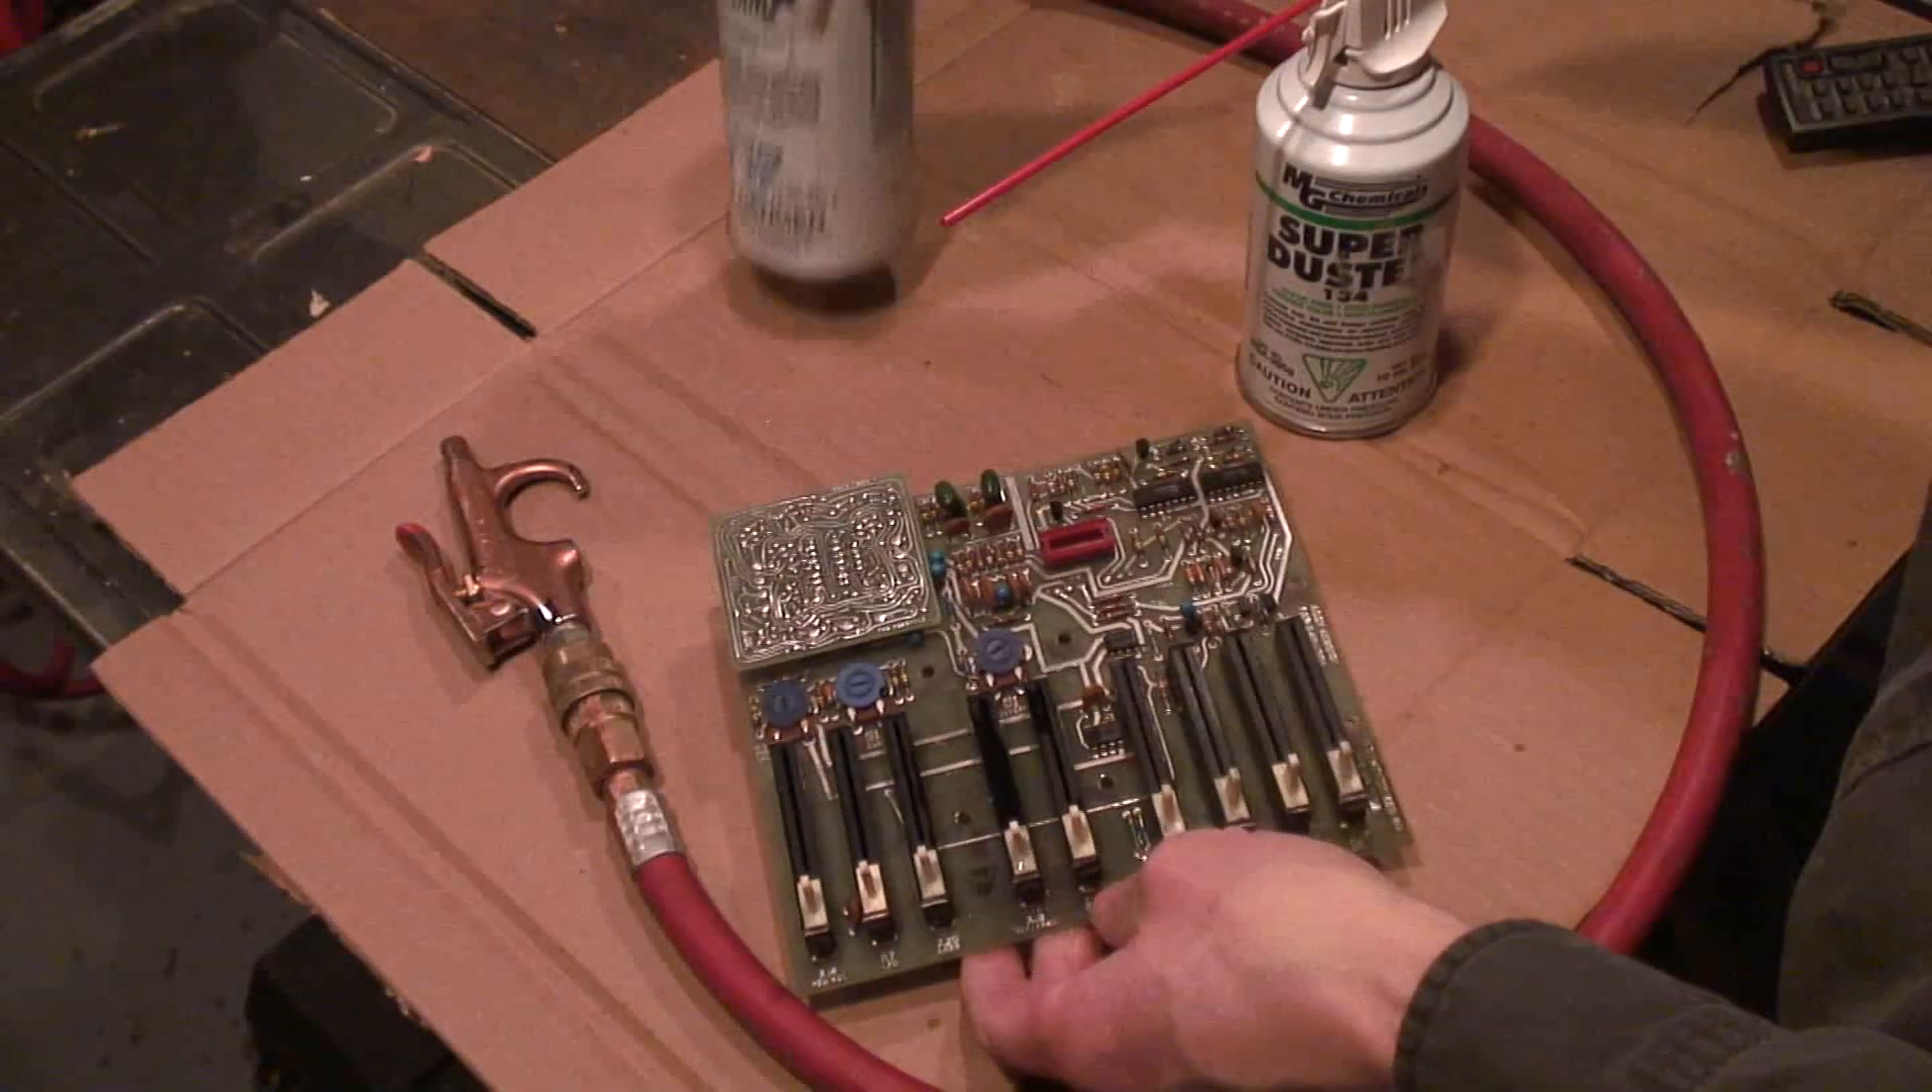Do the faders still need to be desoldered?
Yes.